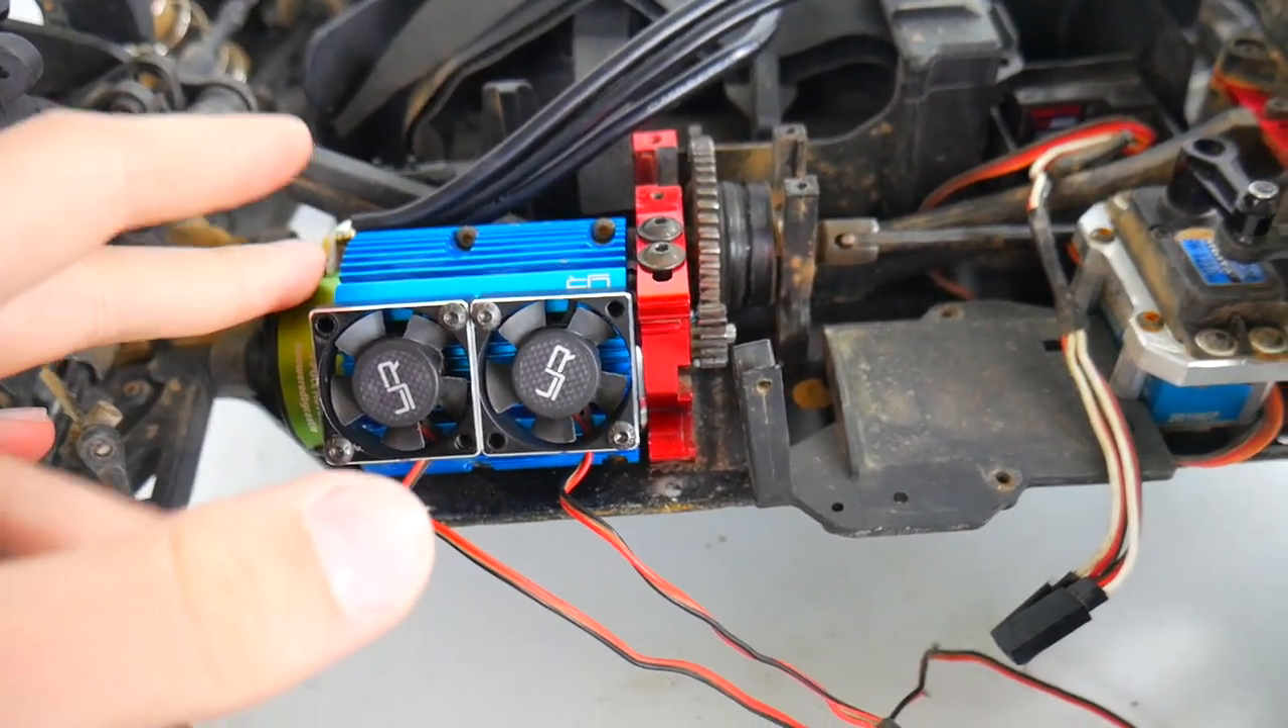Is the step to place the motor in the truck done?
Yes.